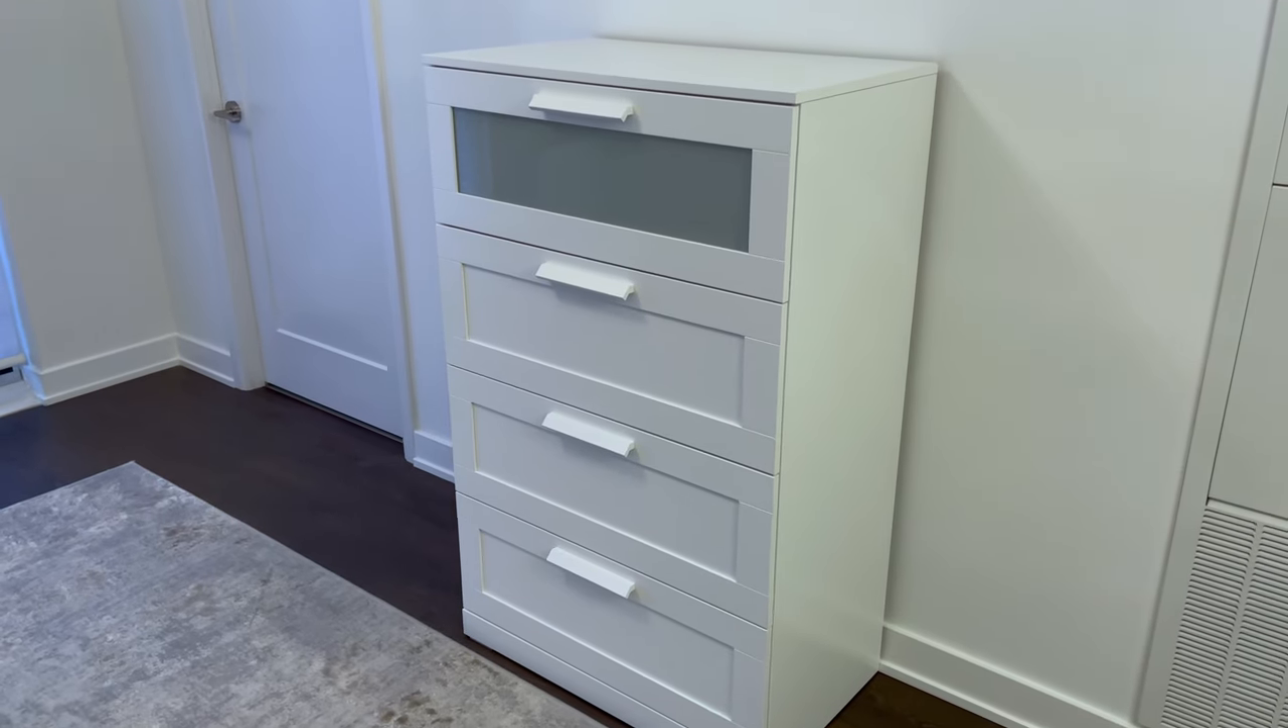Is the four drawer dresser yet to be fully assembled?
No.